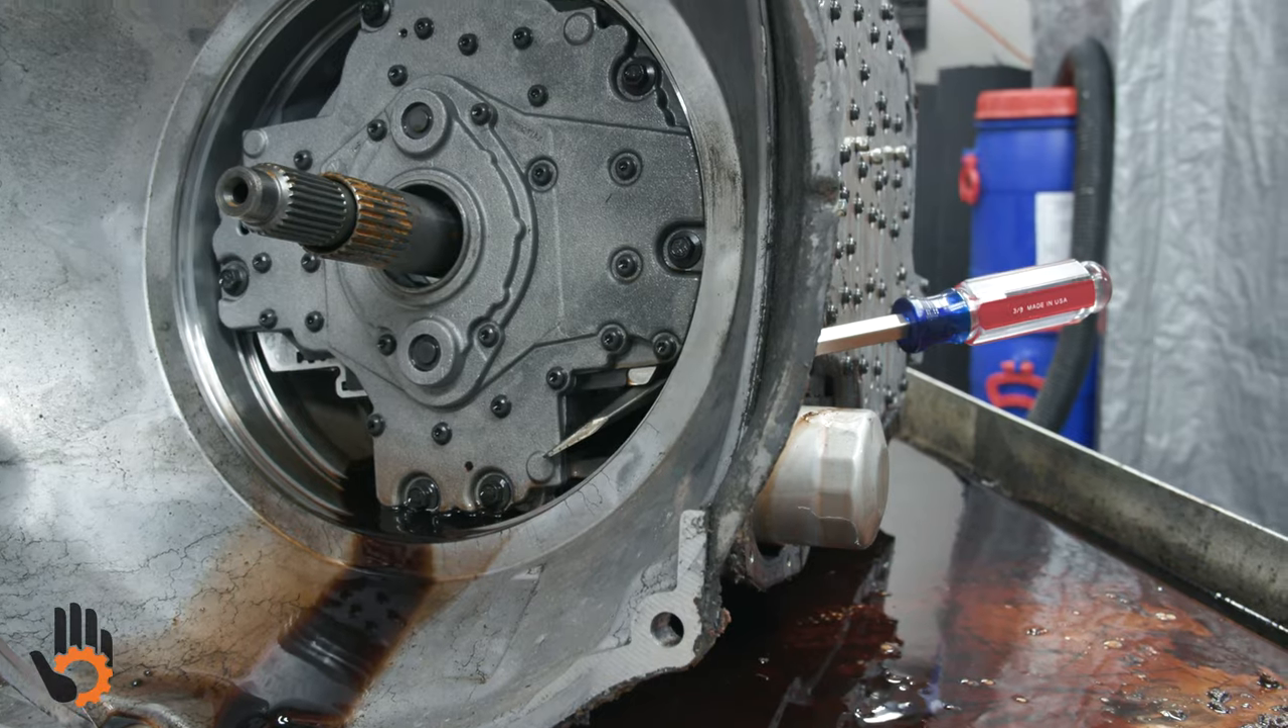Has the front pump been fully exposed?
Yes.